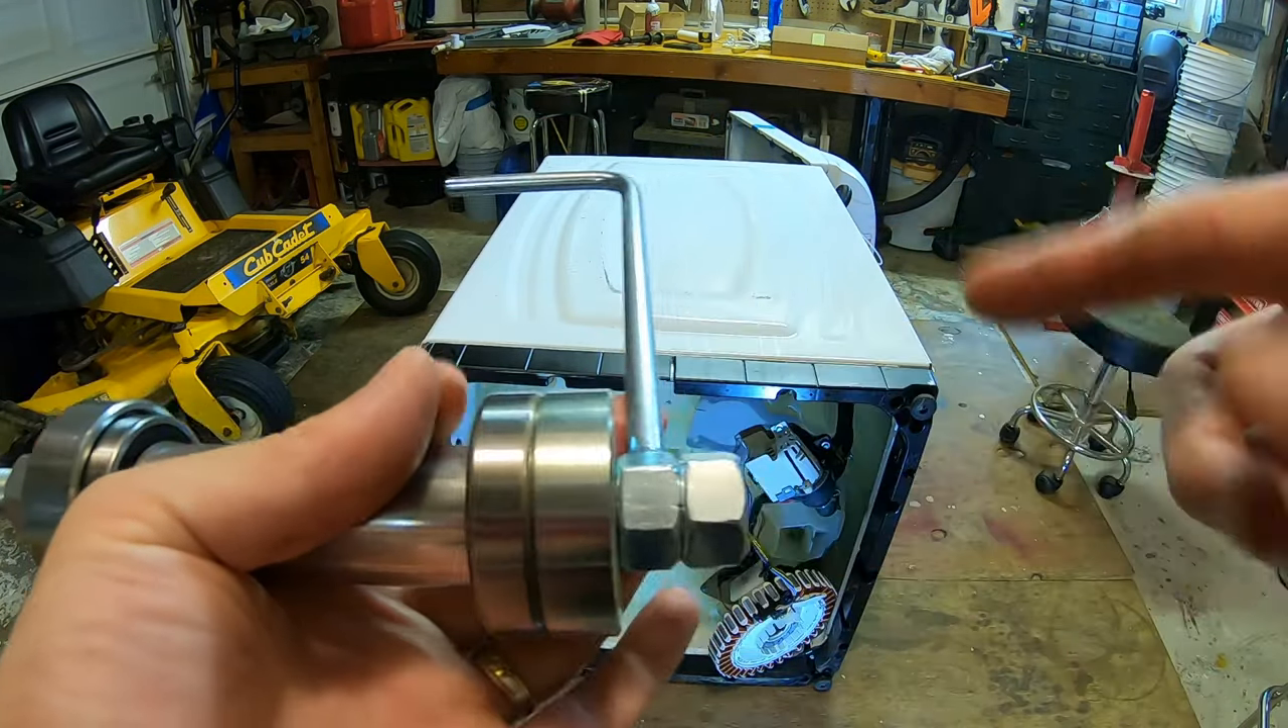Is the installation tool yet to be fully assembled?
No.